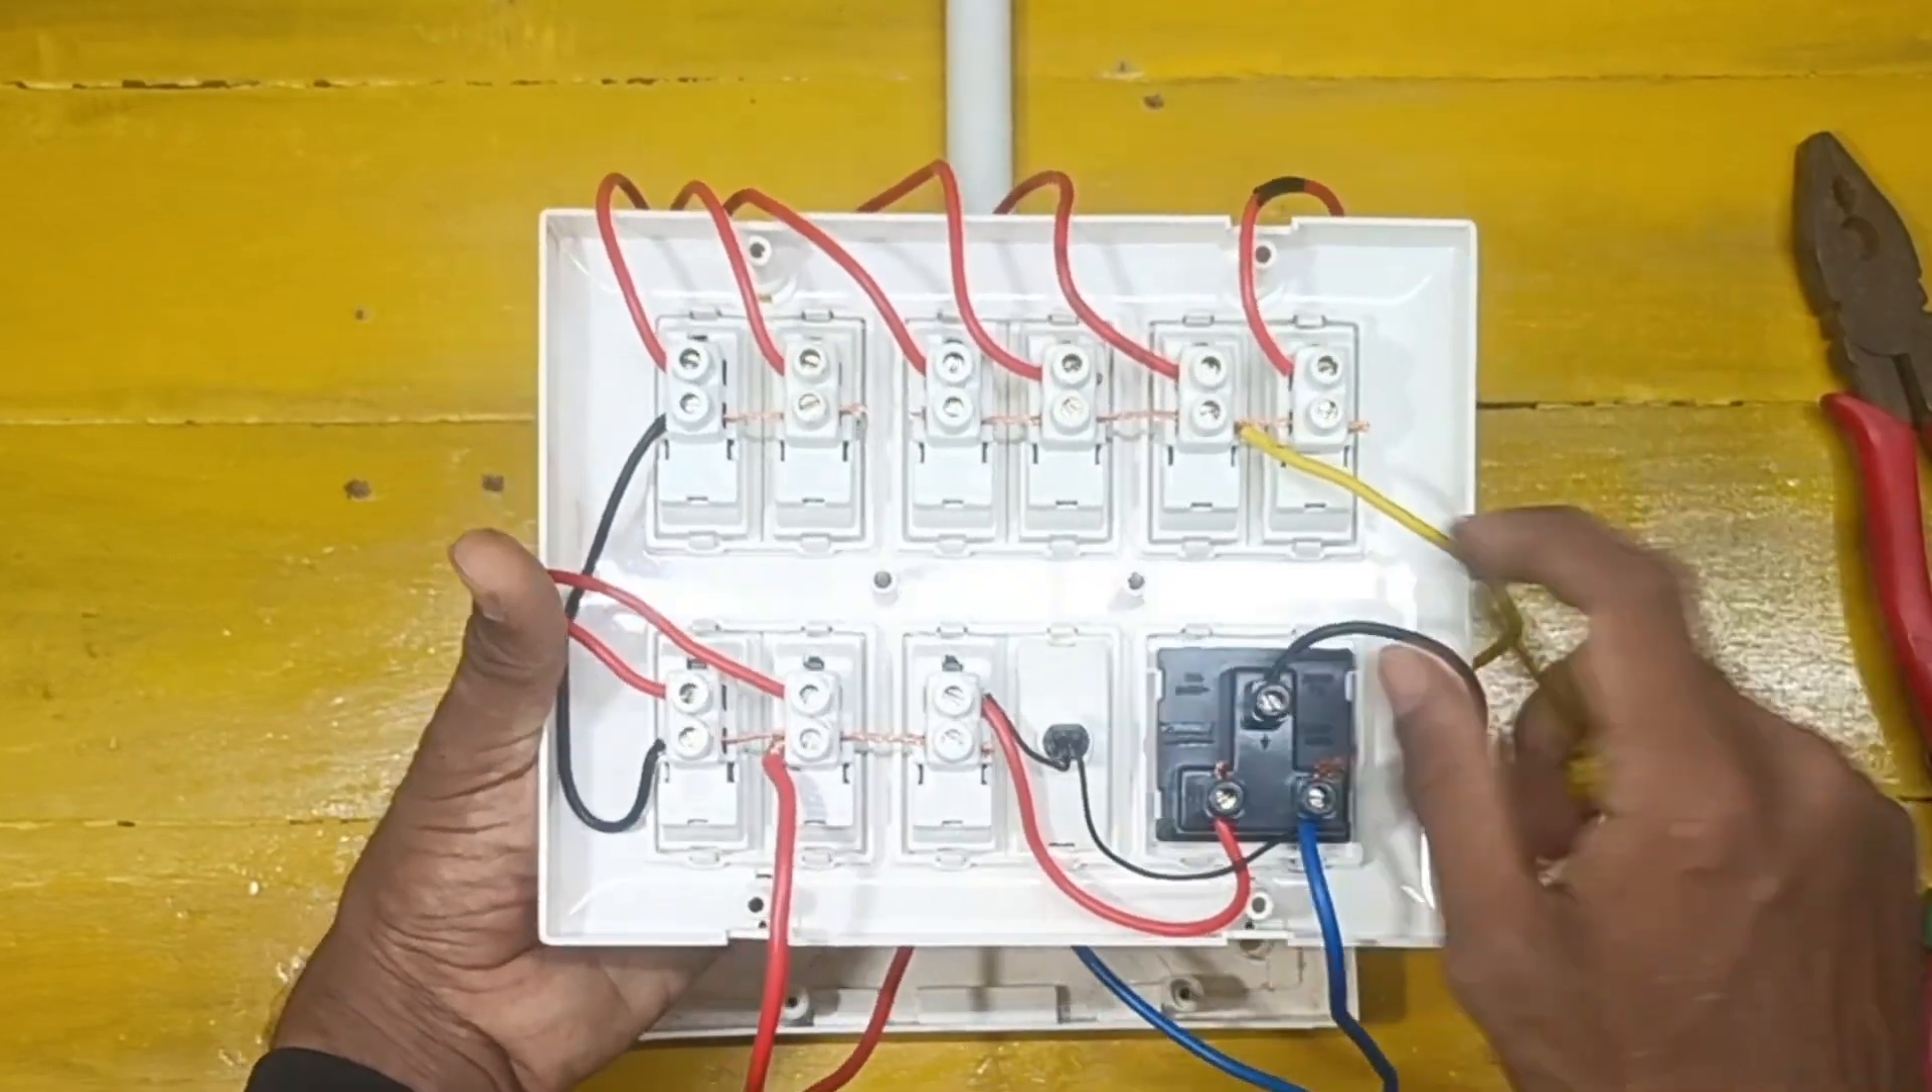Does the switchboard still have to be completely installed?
Yes.